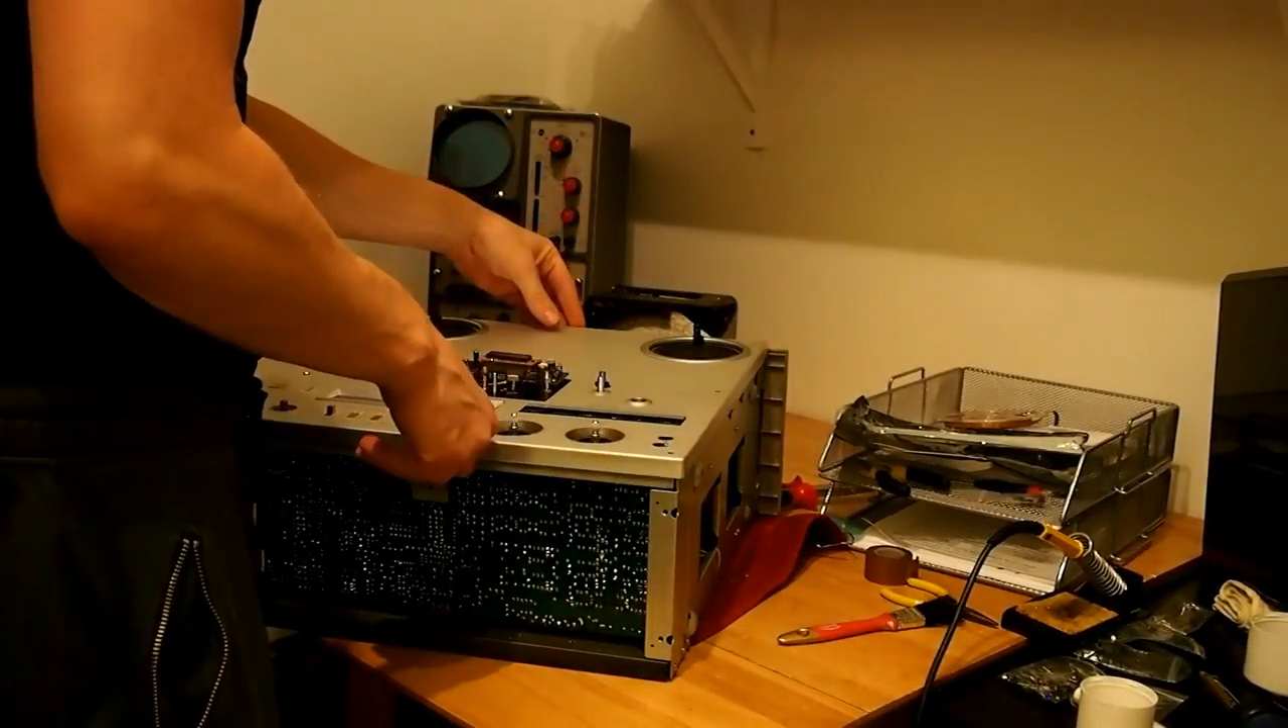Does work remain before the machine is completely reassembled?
Yes.